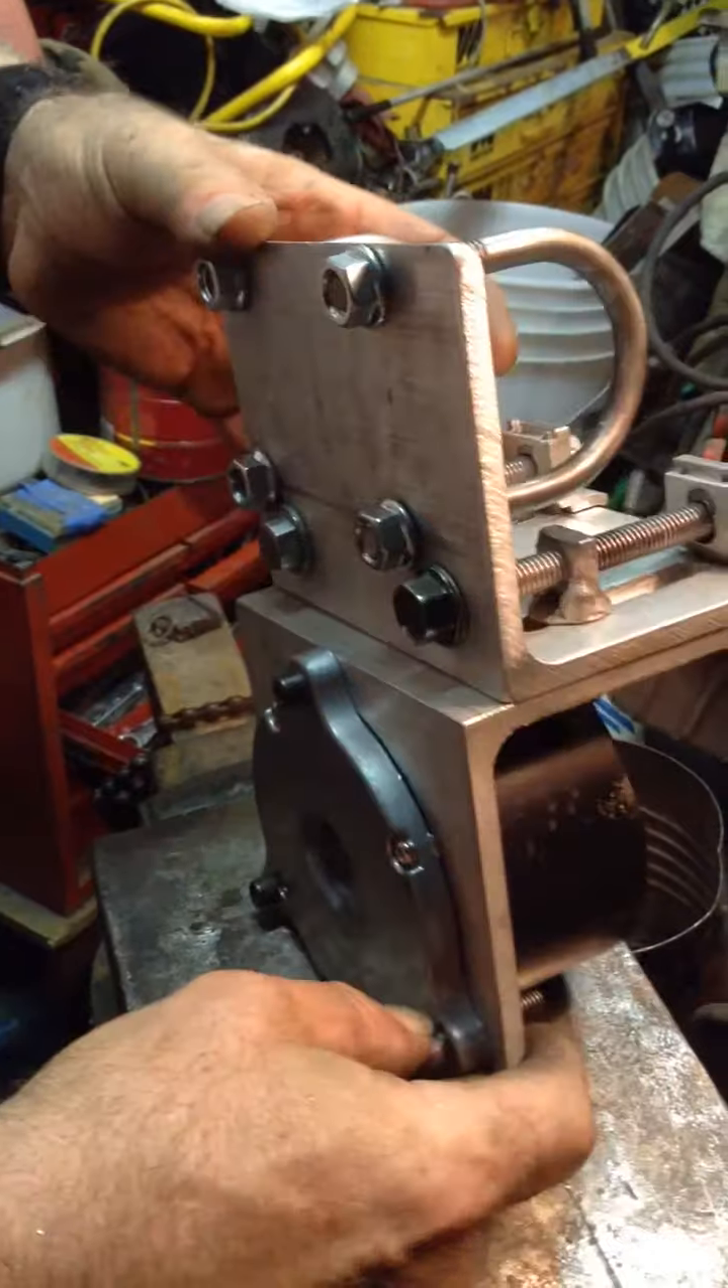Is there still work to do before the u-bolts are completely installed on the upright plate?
No.